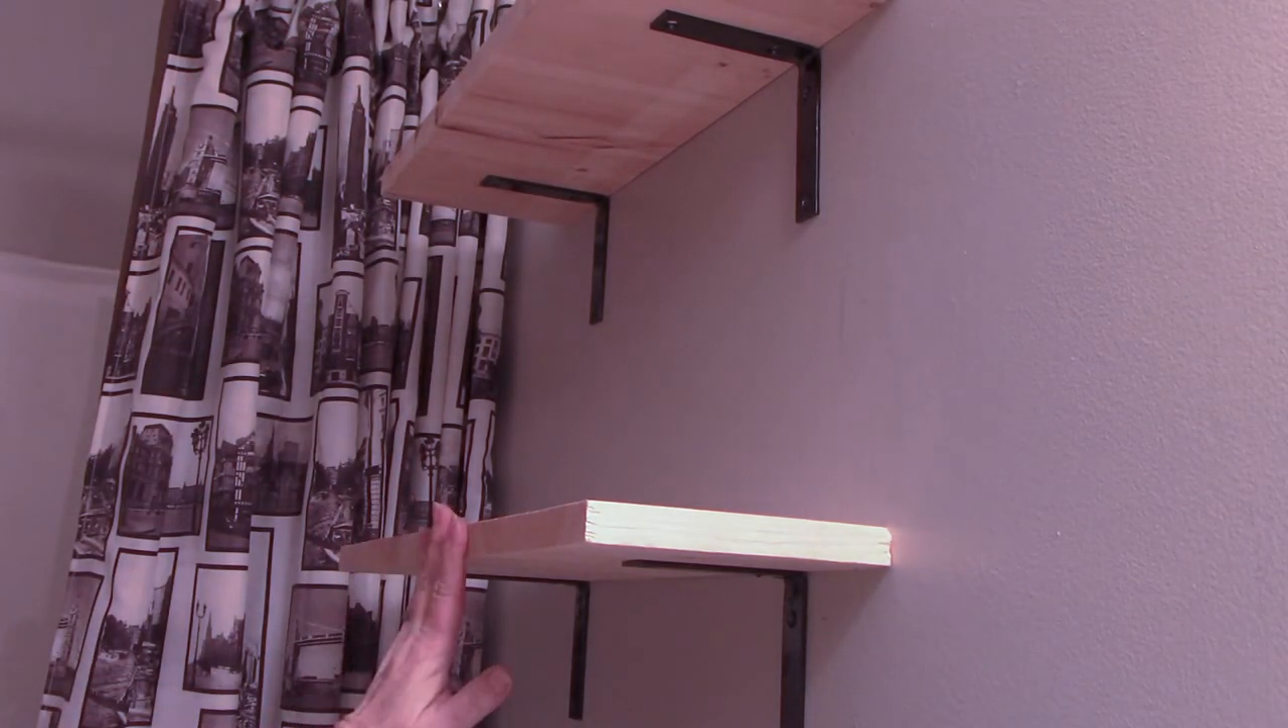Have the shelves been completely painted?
No.